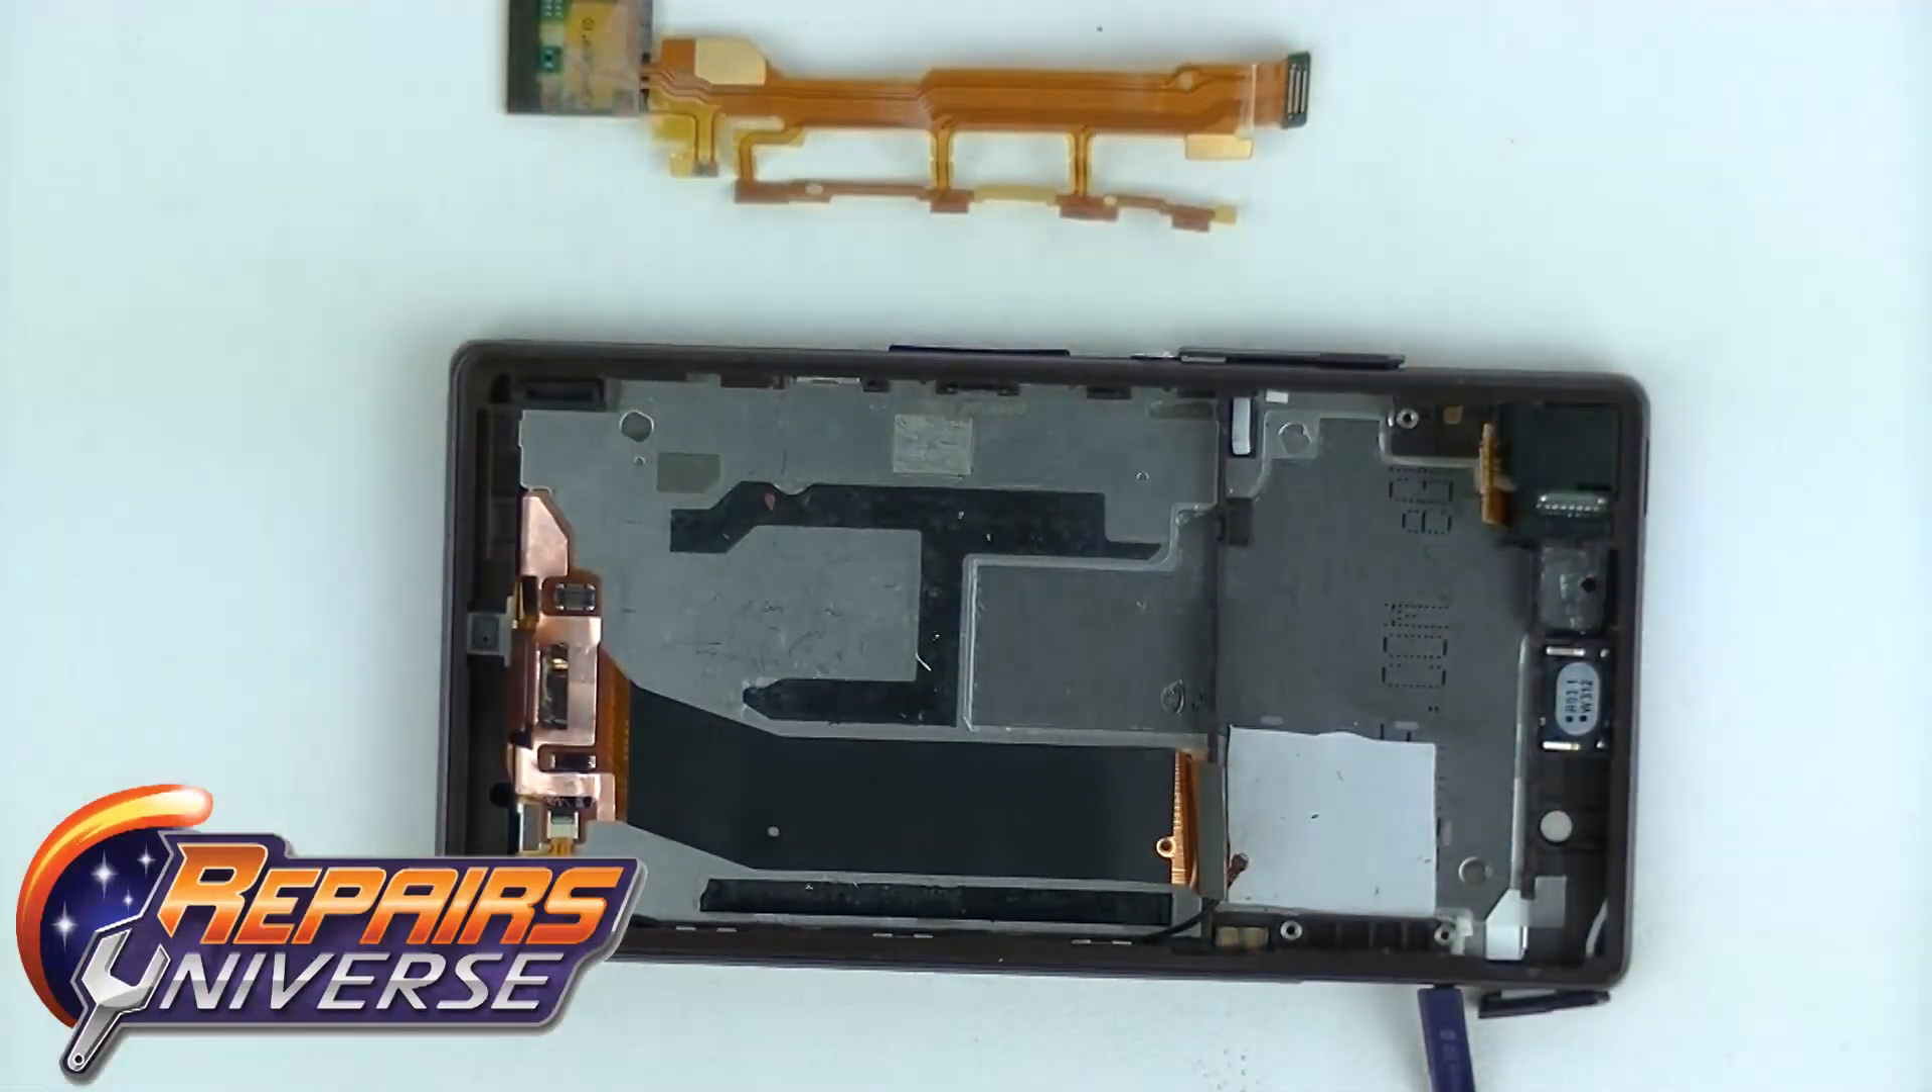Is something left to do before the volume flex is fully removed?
No.